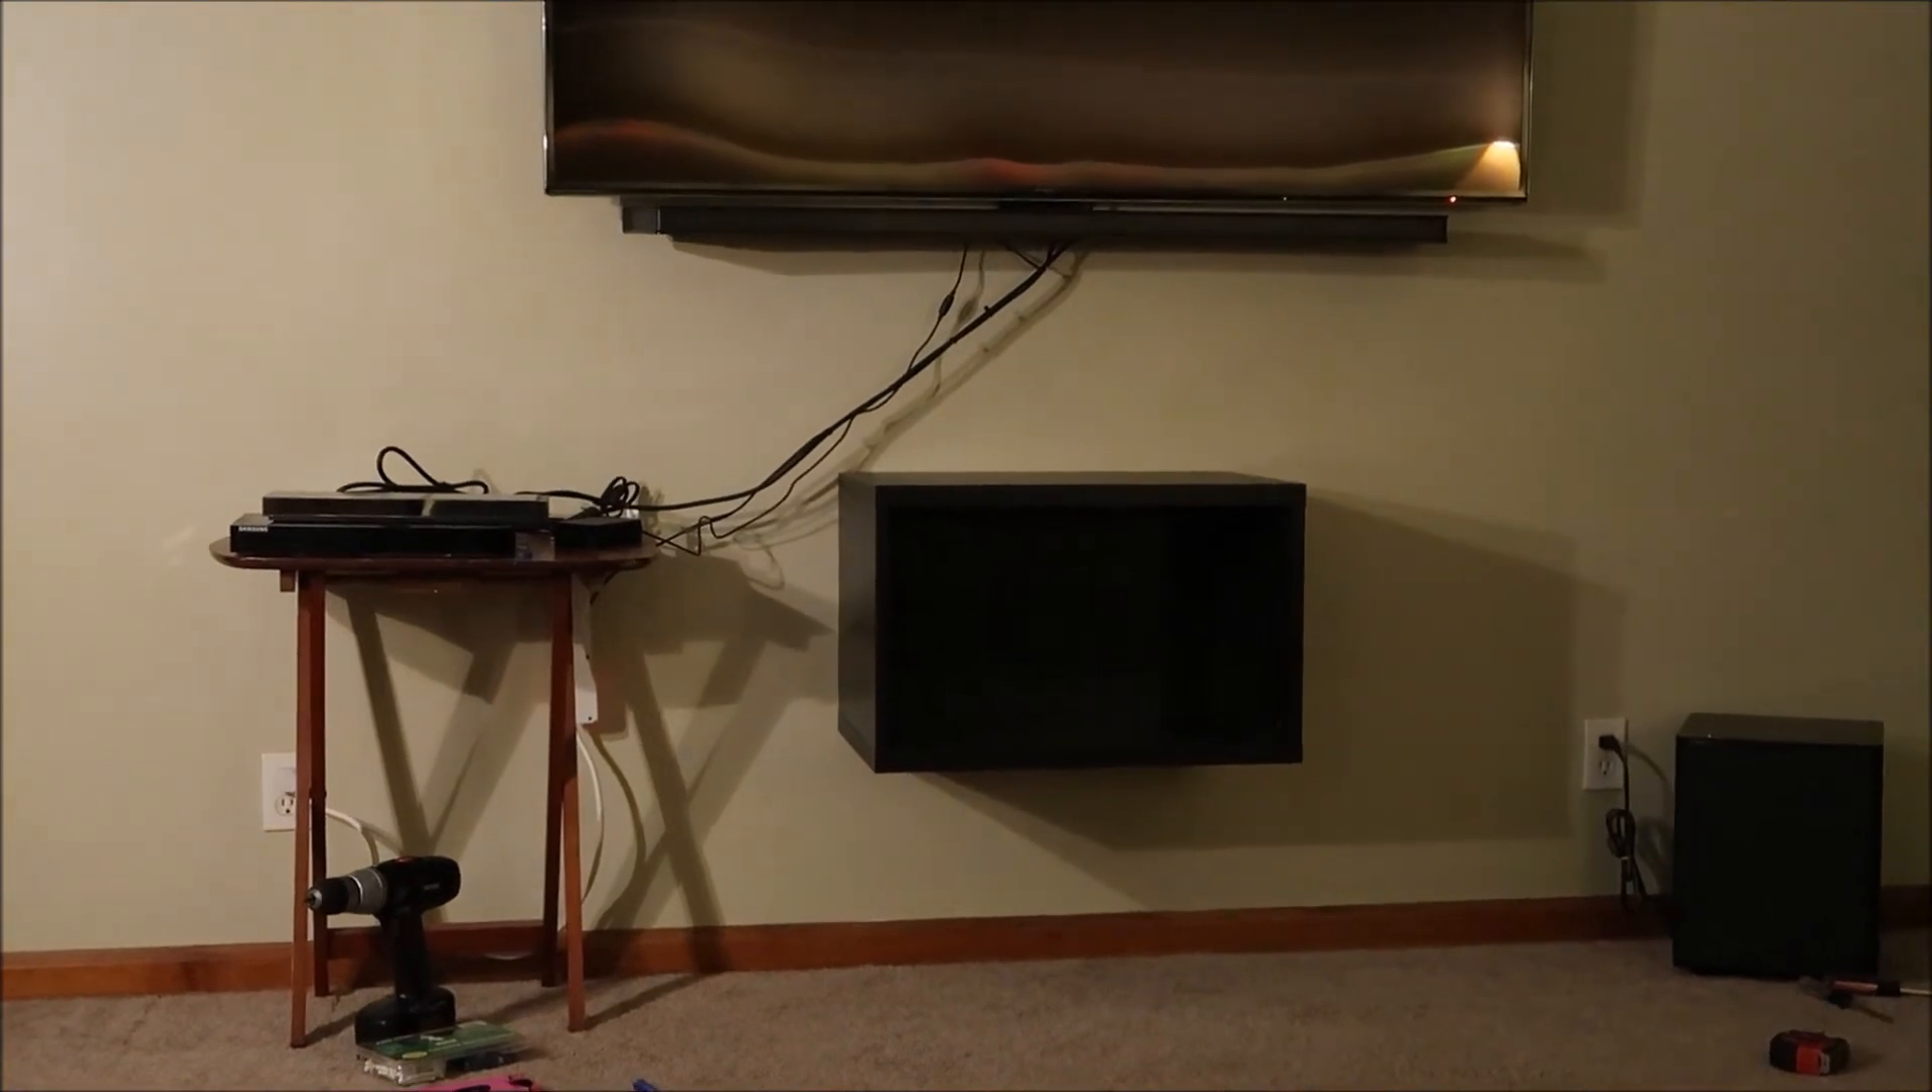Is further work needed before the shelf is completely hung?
No.